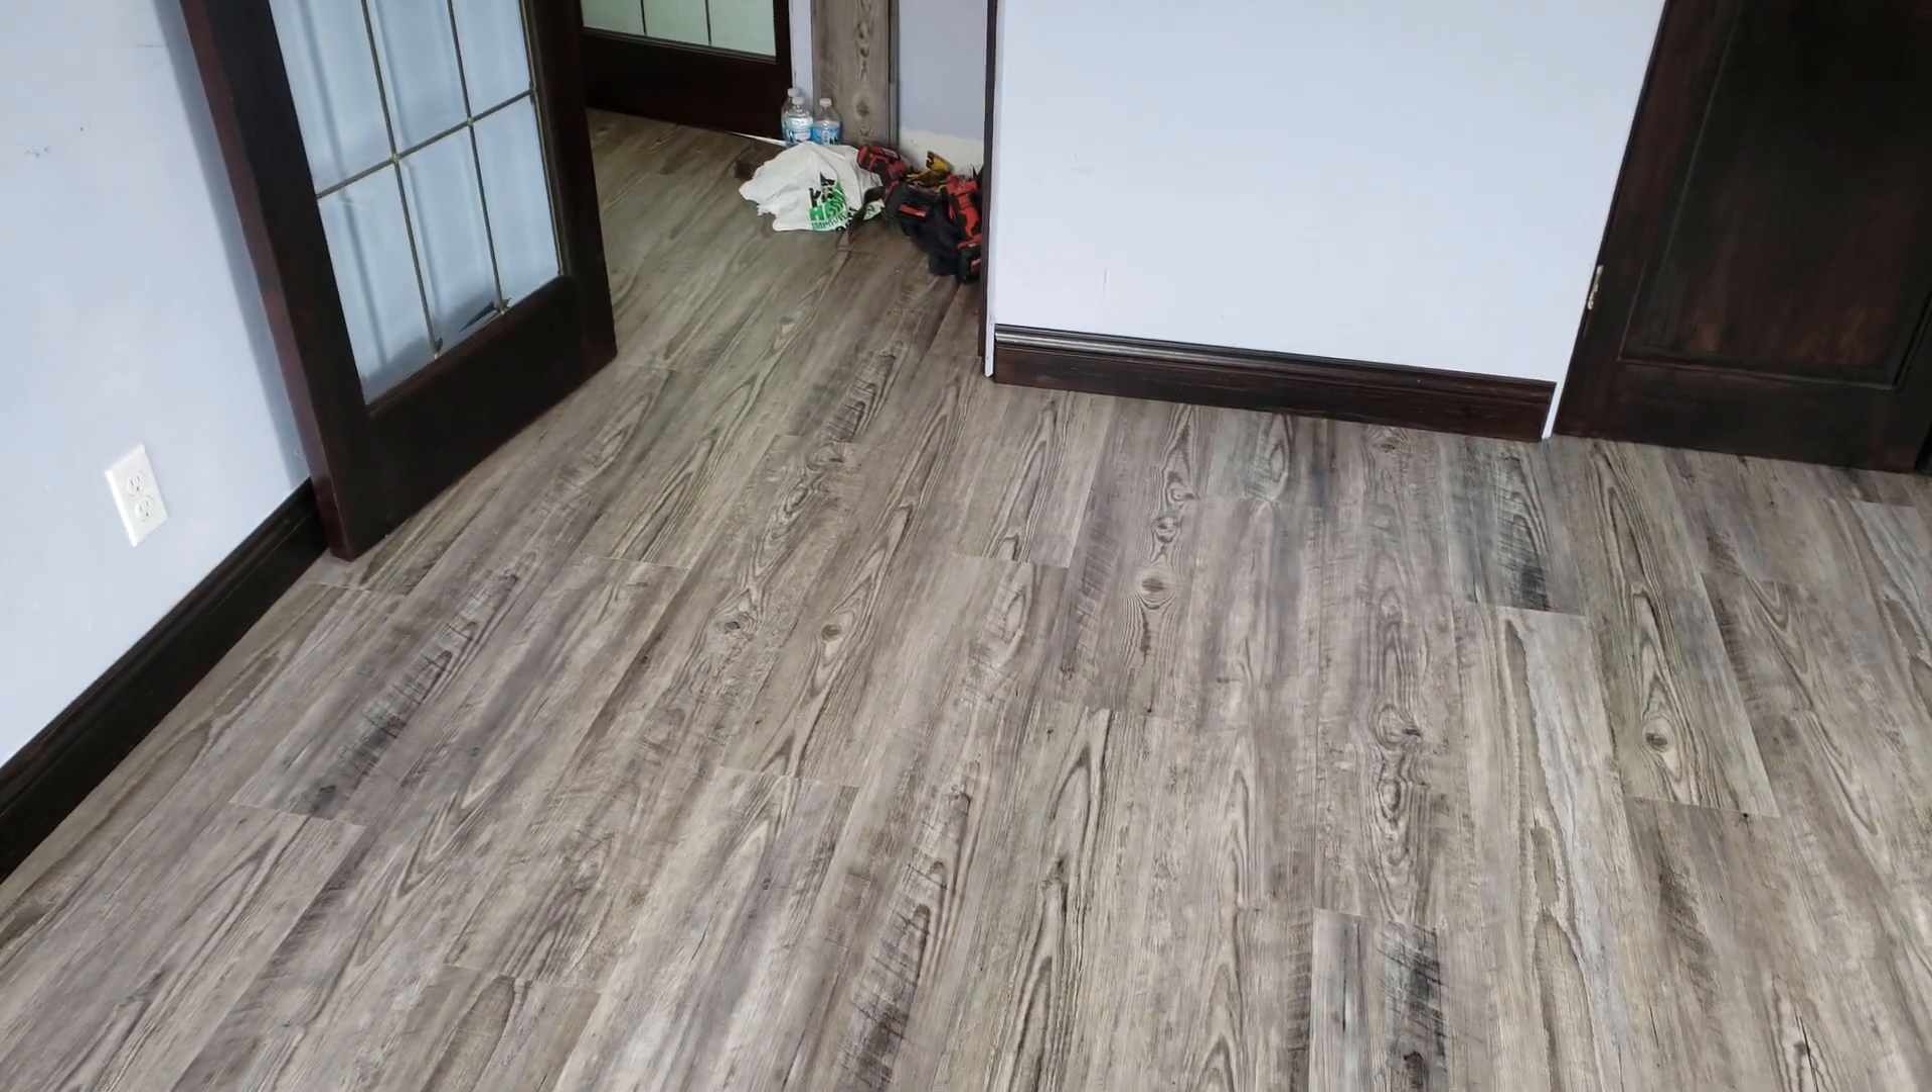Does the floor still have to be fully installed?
No.